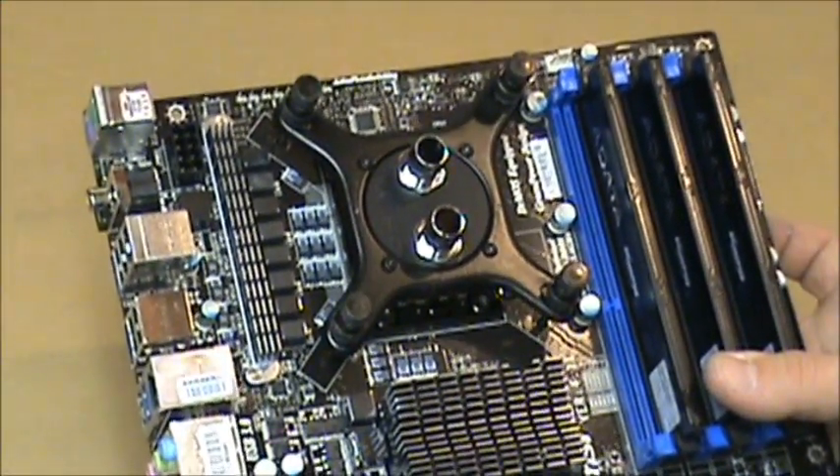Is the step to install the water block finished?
Yes.